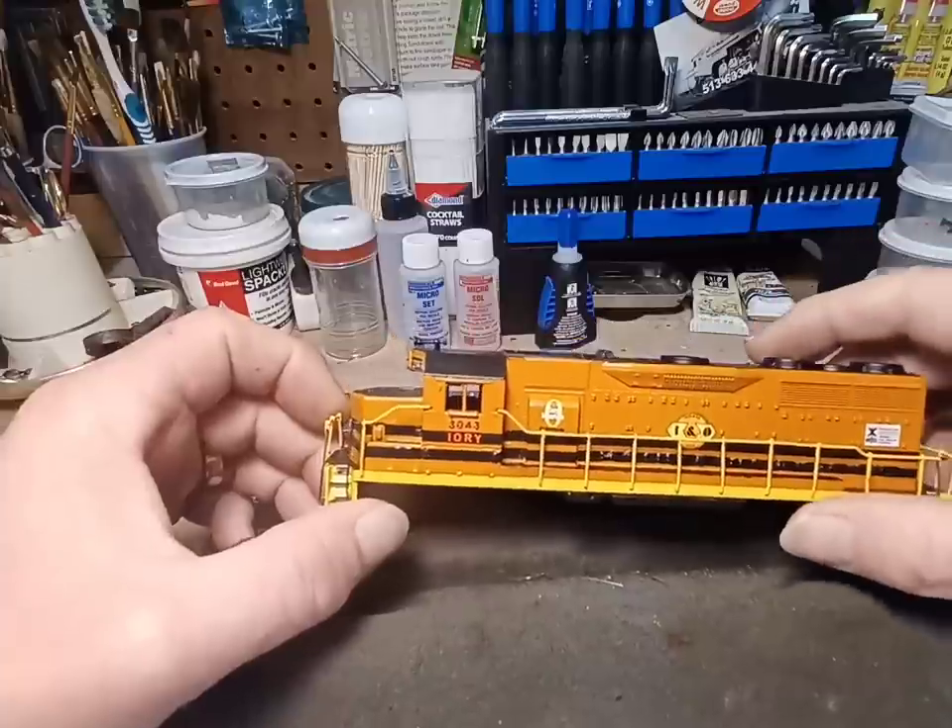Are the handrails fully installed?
Yes.